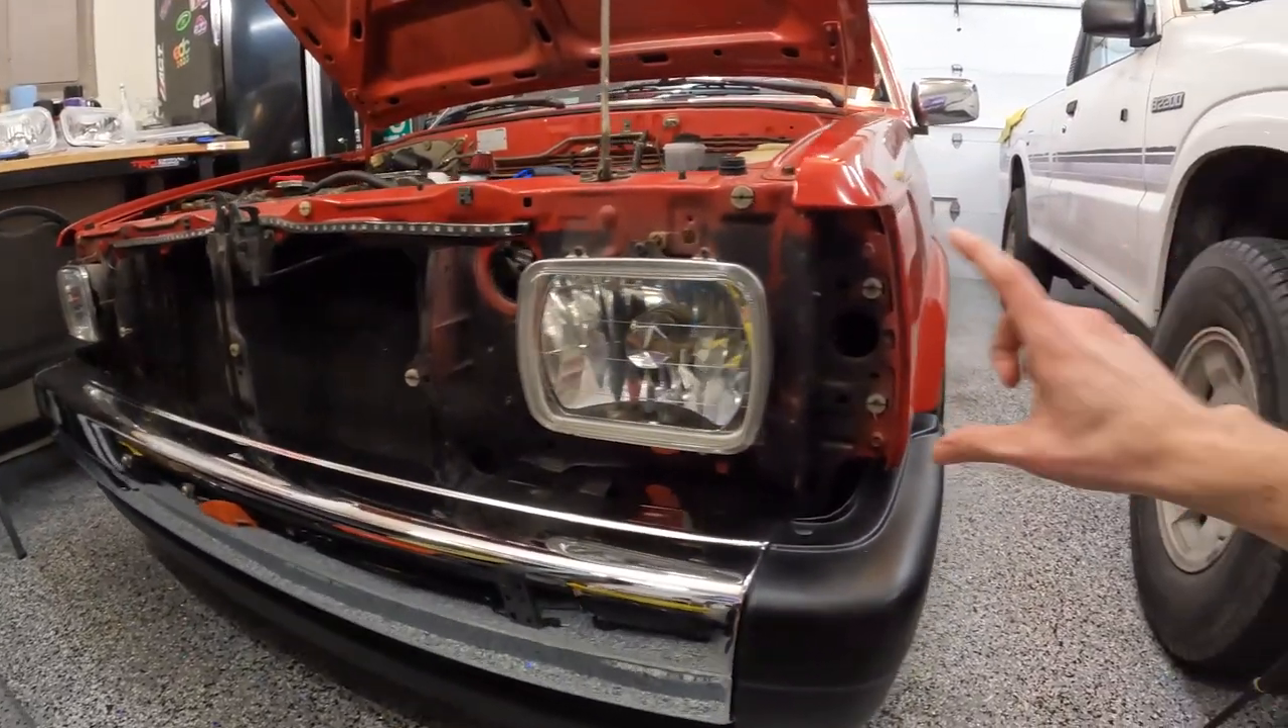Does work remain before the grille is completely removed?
No.